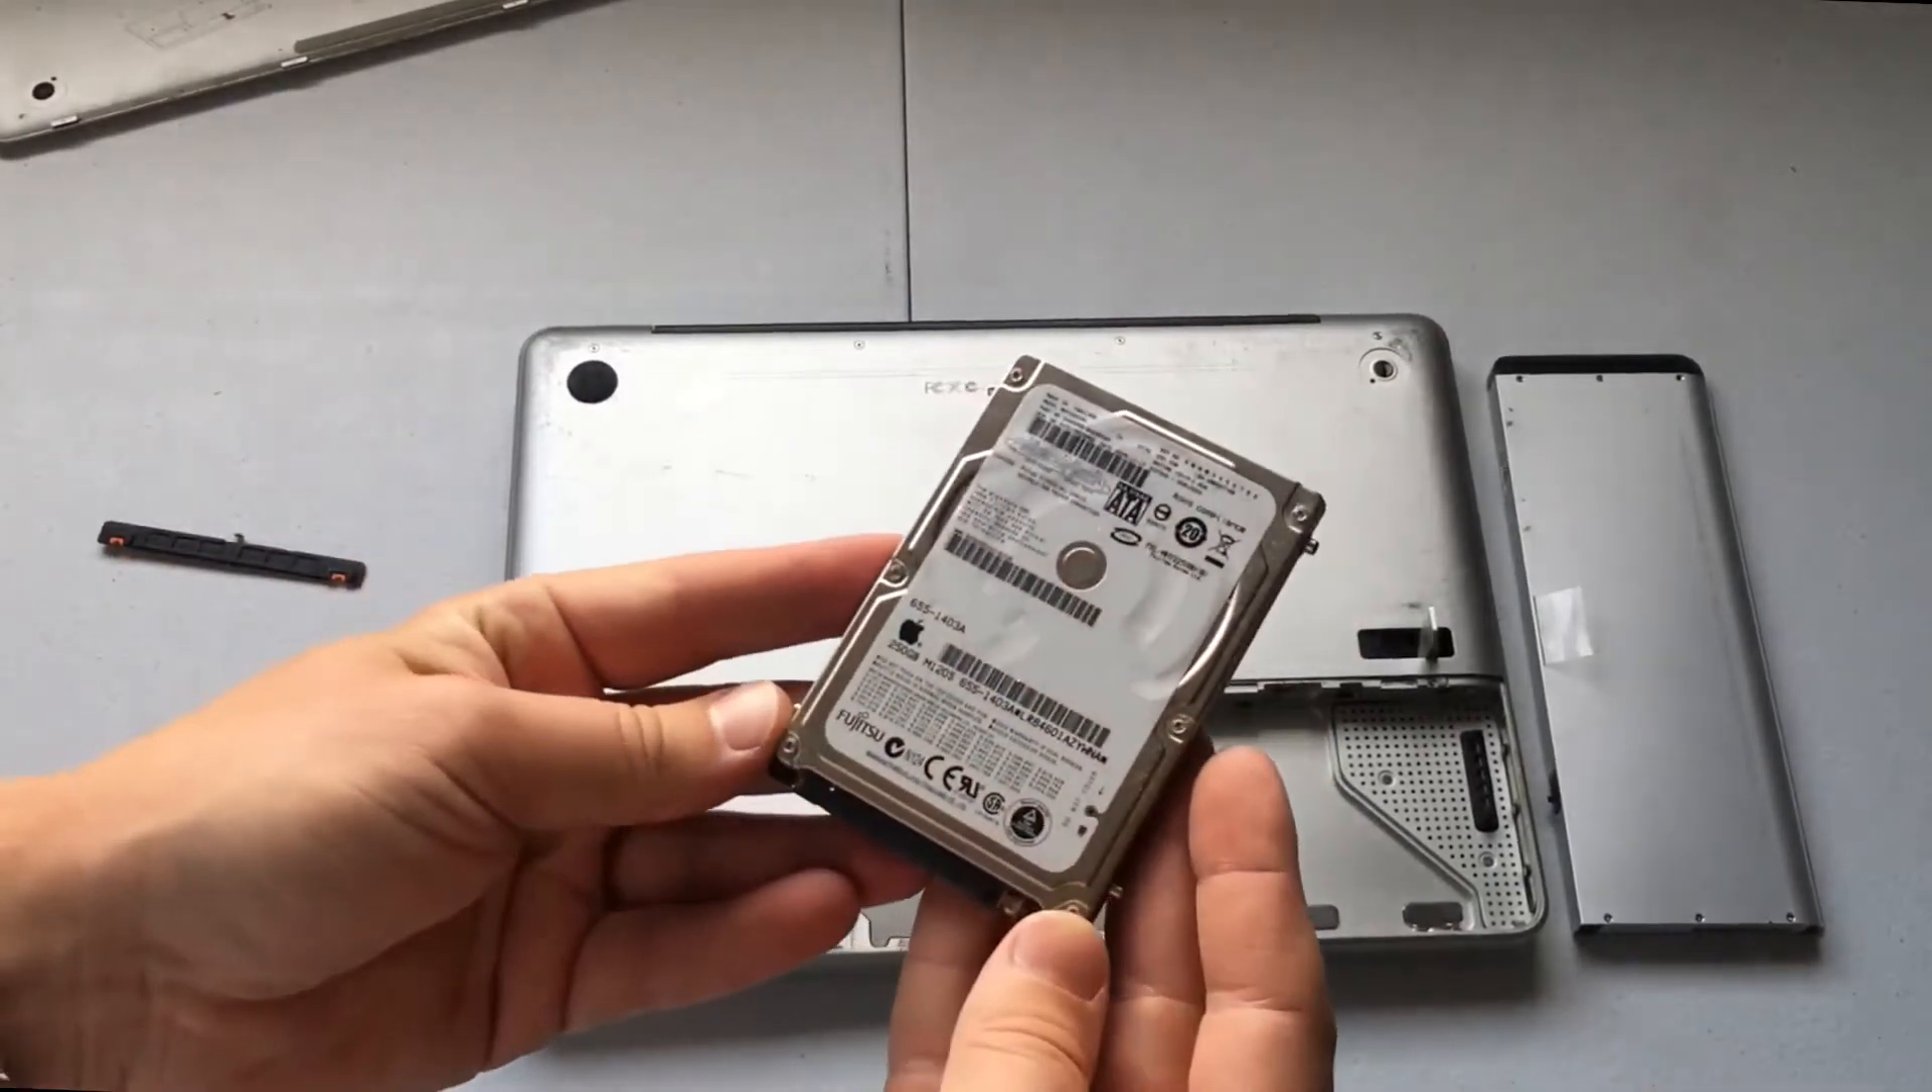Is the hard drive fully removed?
Yes.